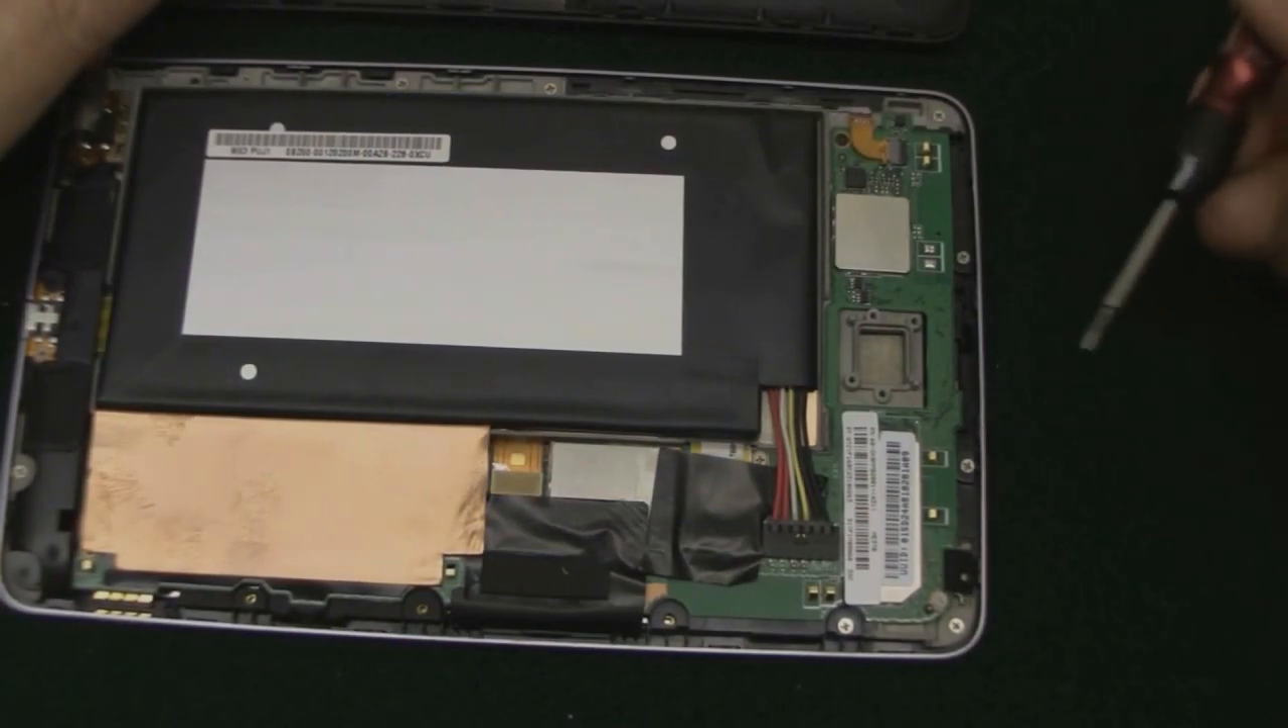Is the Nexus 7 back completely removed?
Yes.